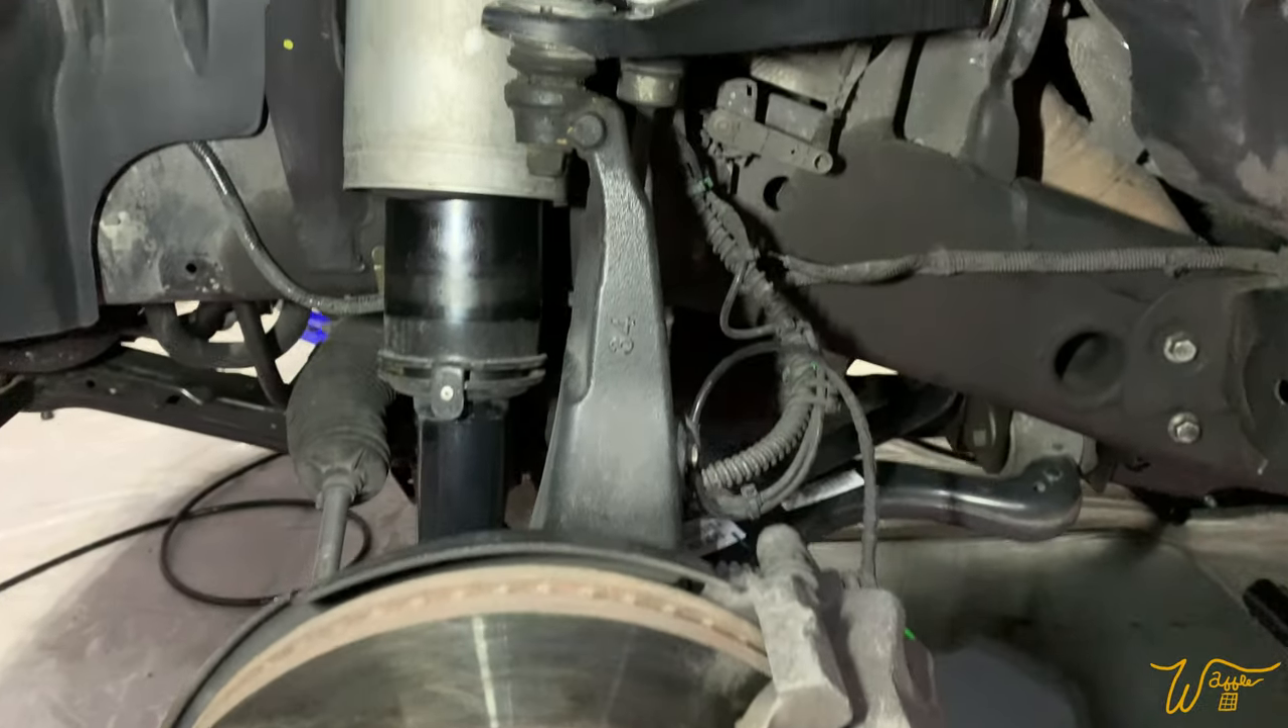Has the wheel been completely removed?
Yes.